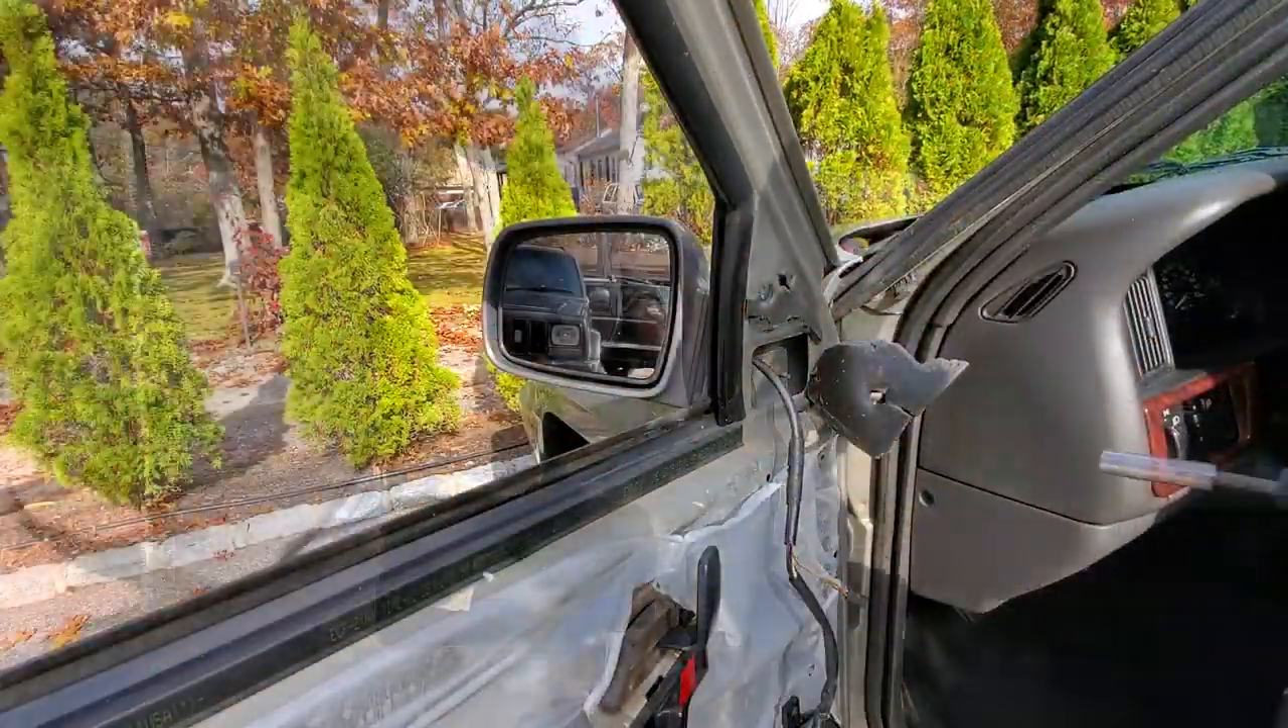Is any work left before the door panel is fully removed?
No.